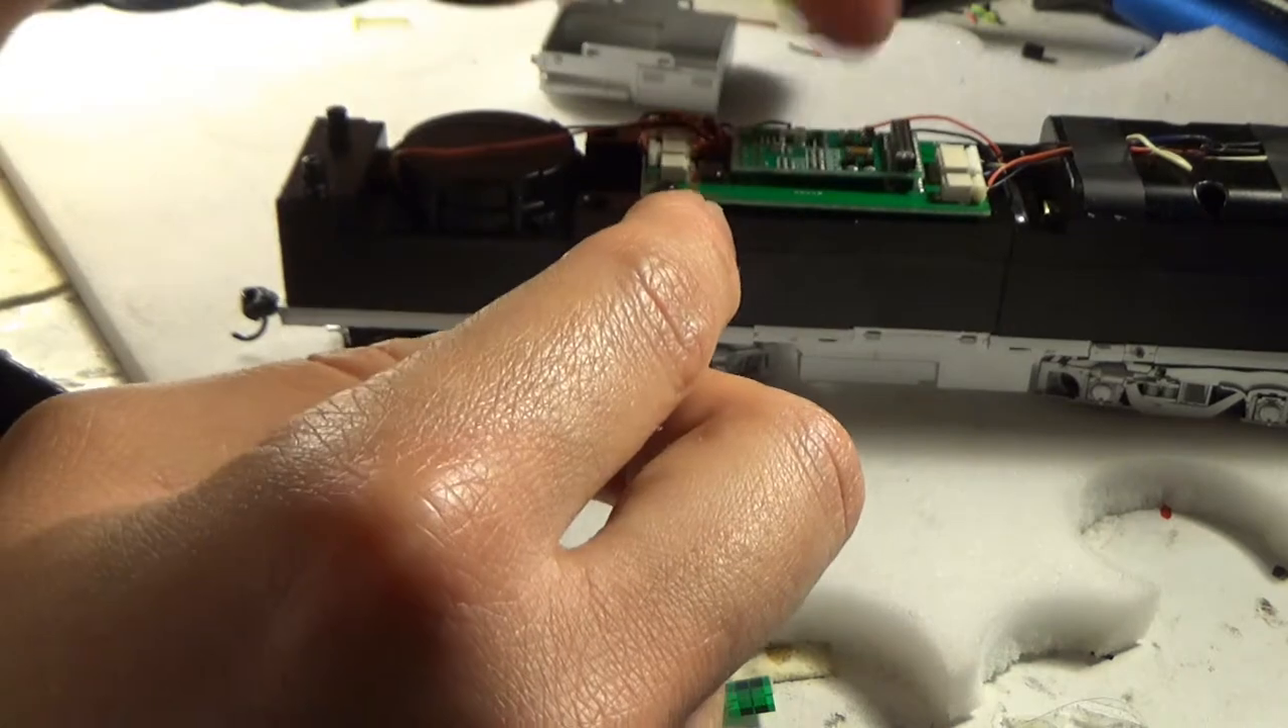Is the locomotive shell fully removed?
Yes.